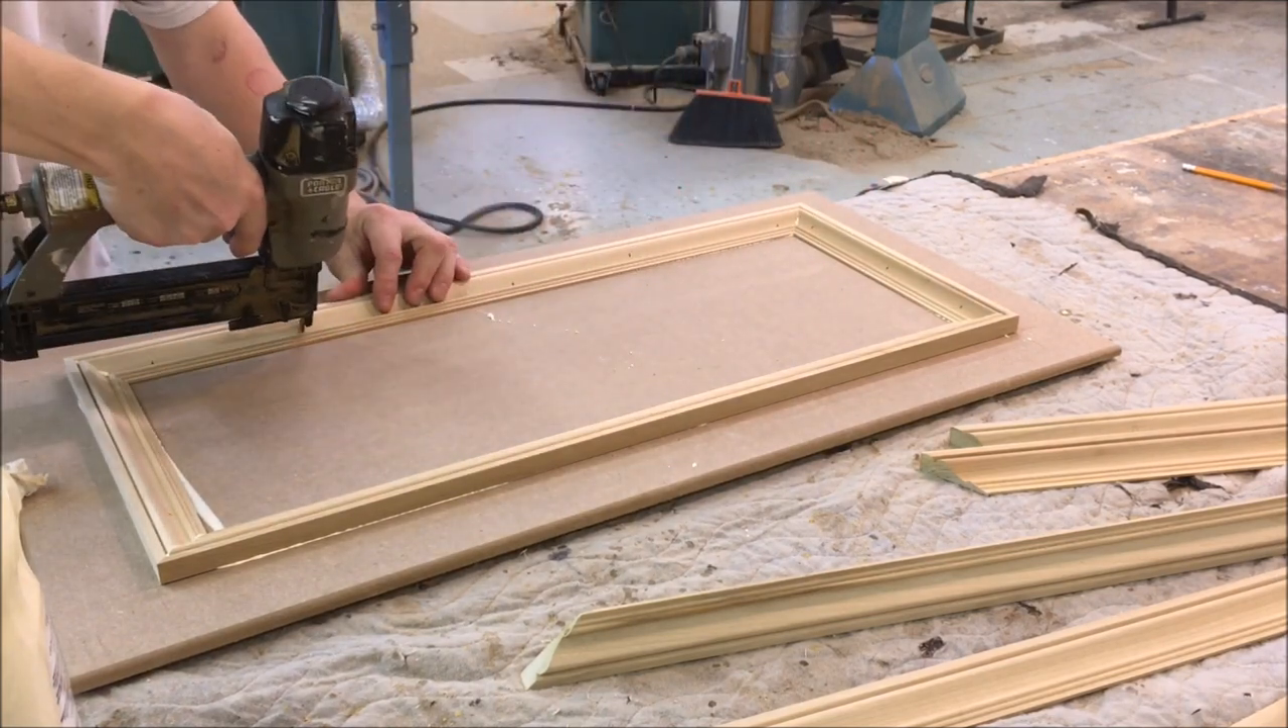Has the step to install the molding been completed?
No.